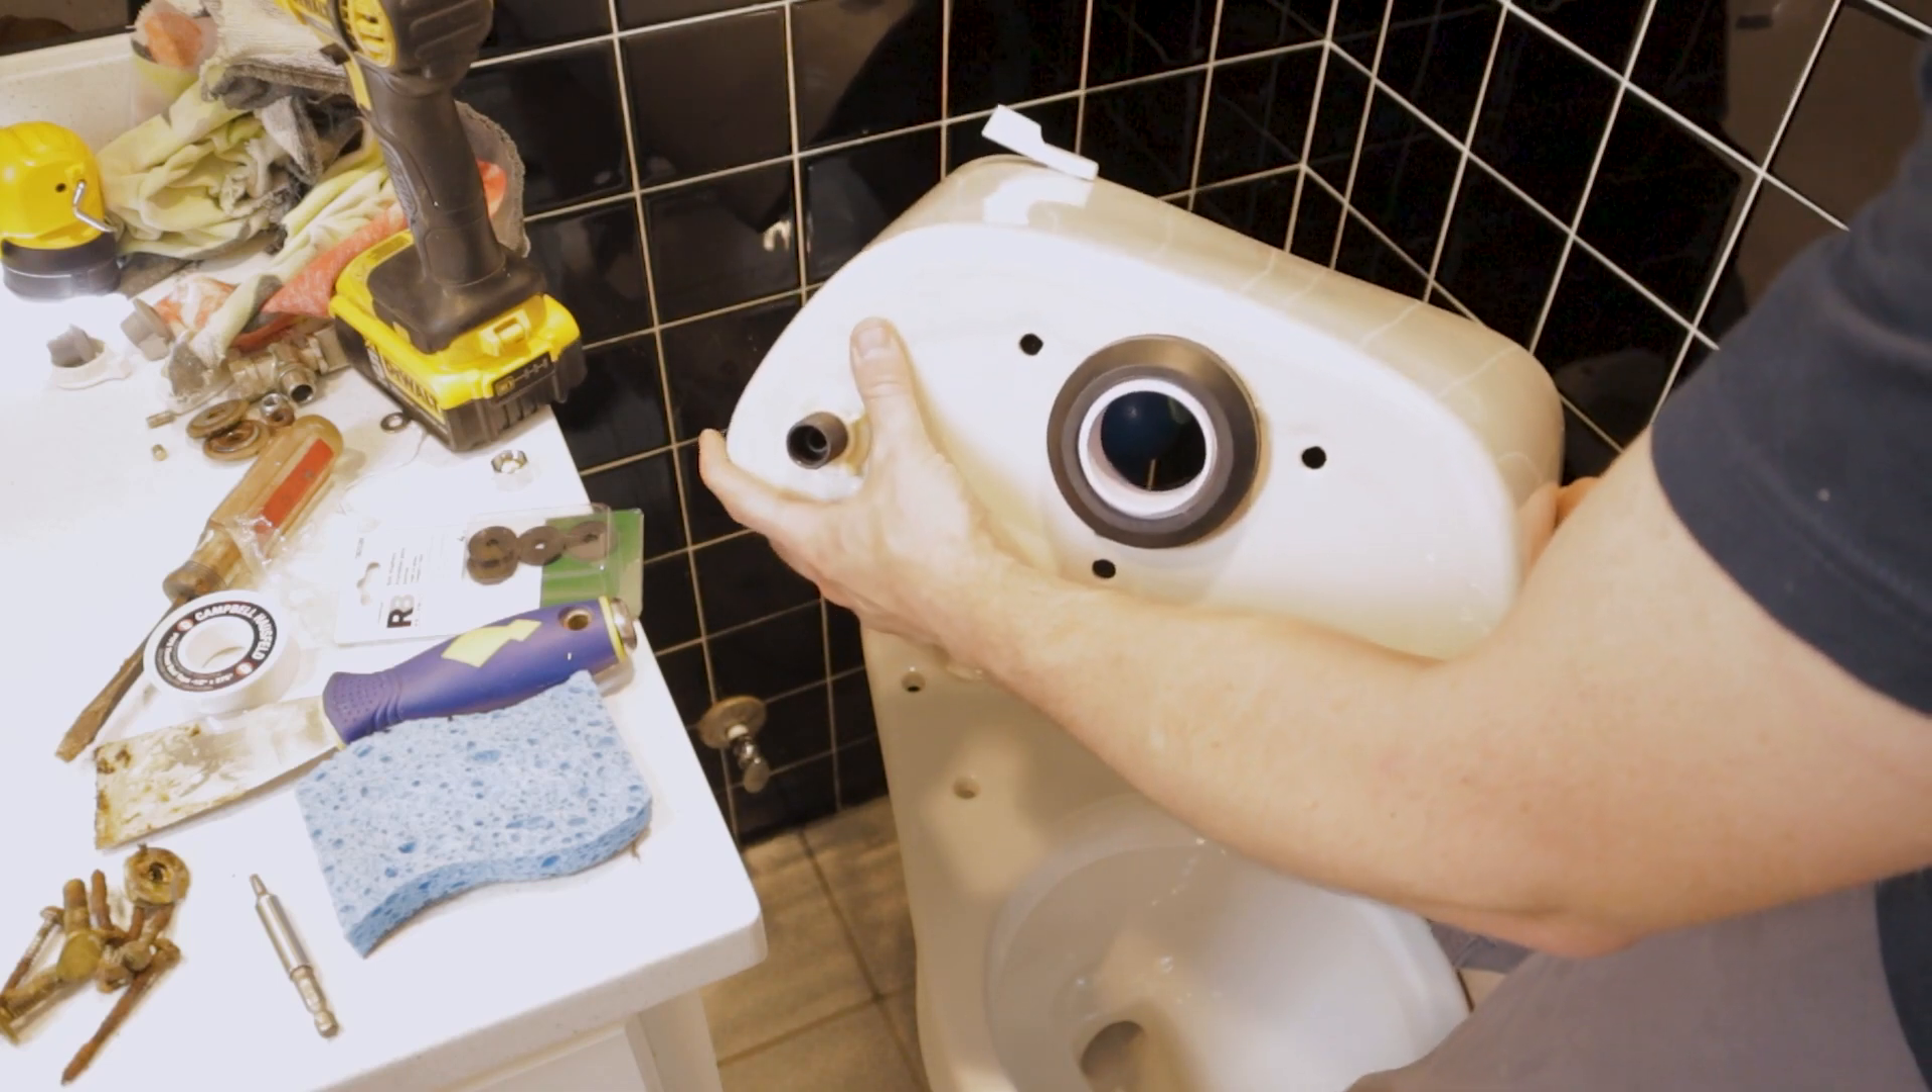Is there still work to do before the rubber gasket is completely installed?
No.